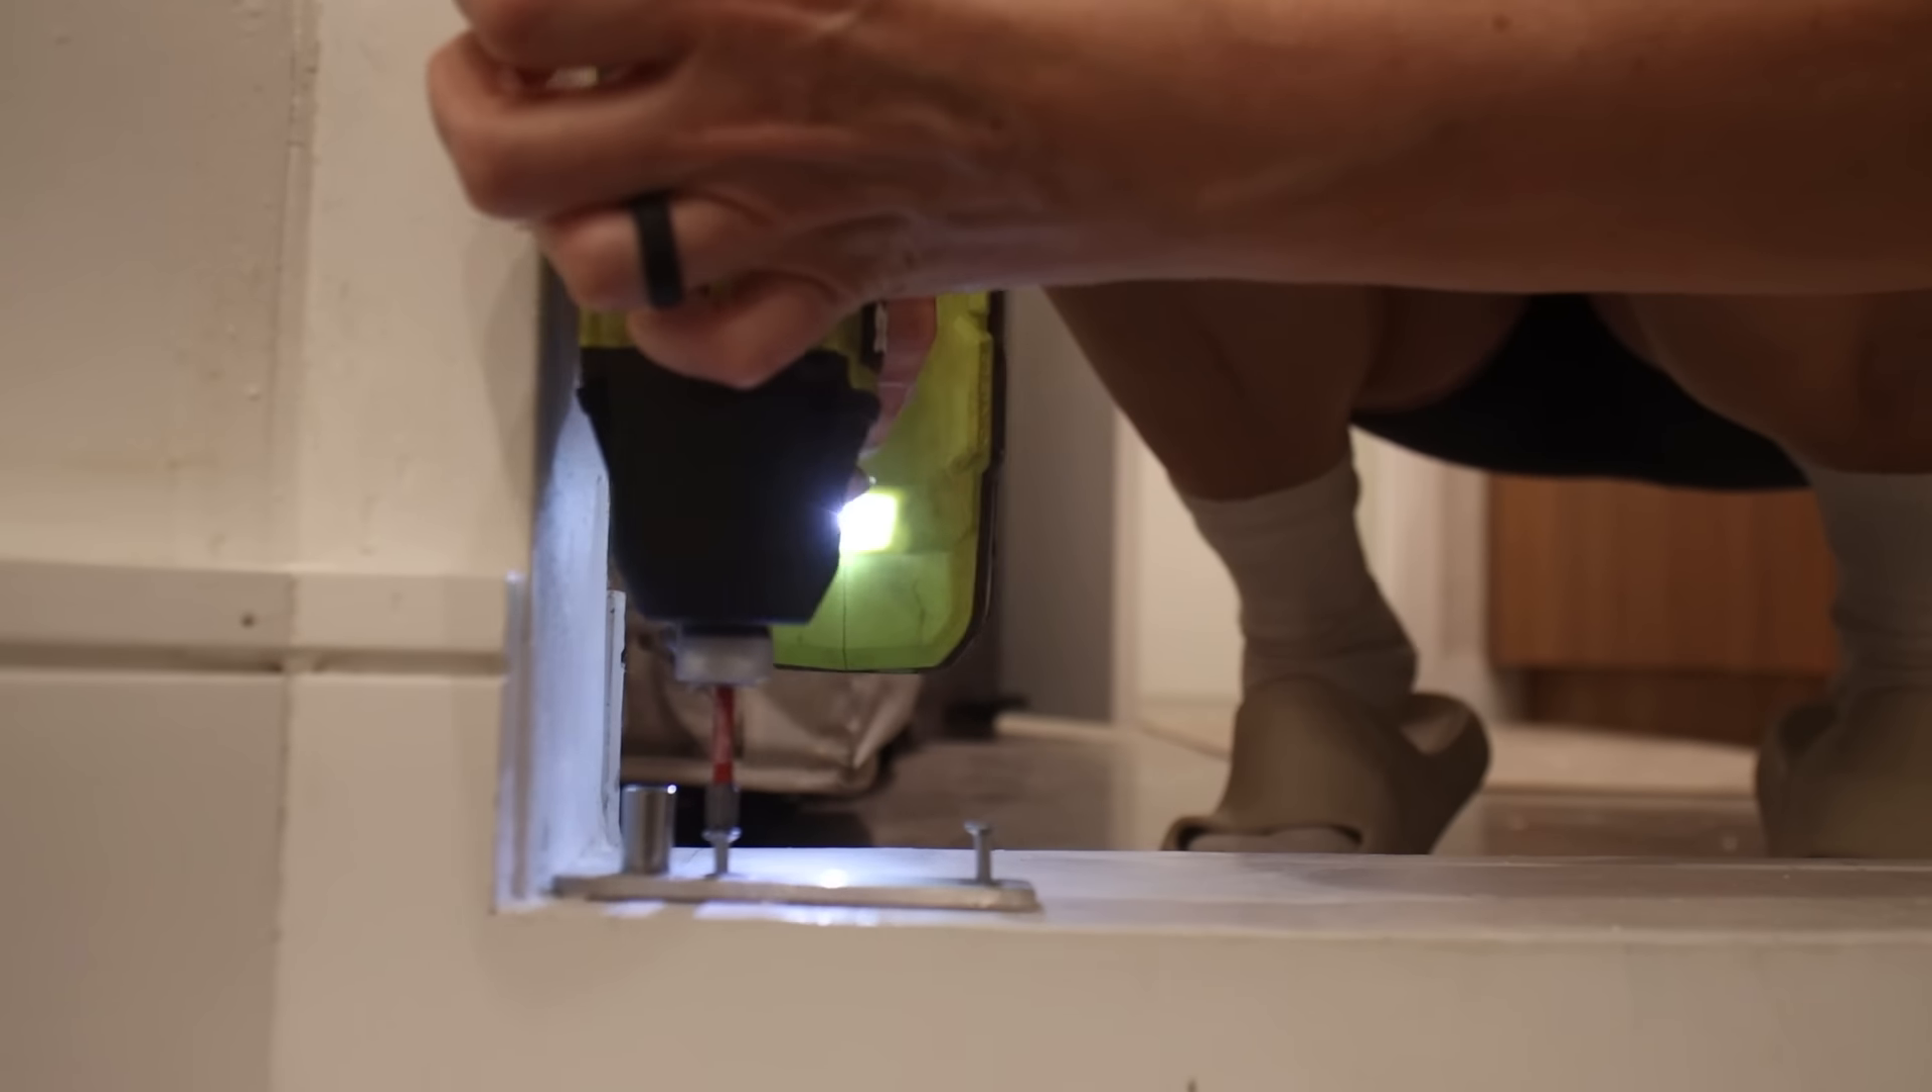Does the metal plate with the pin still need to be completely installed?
Yes.